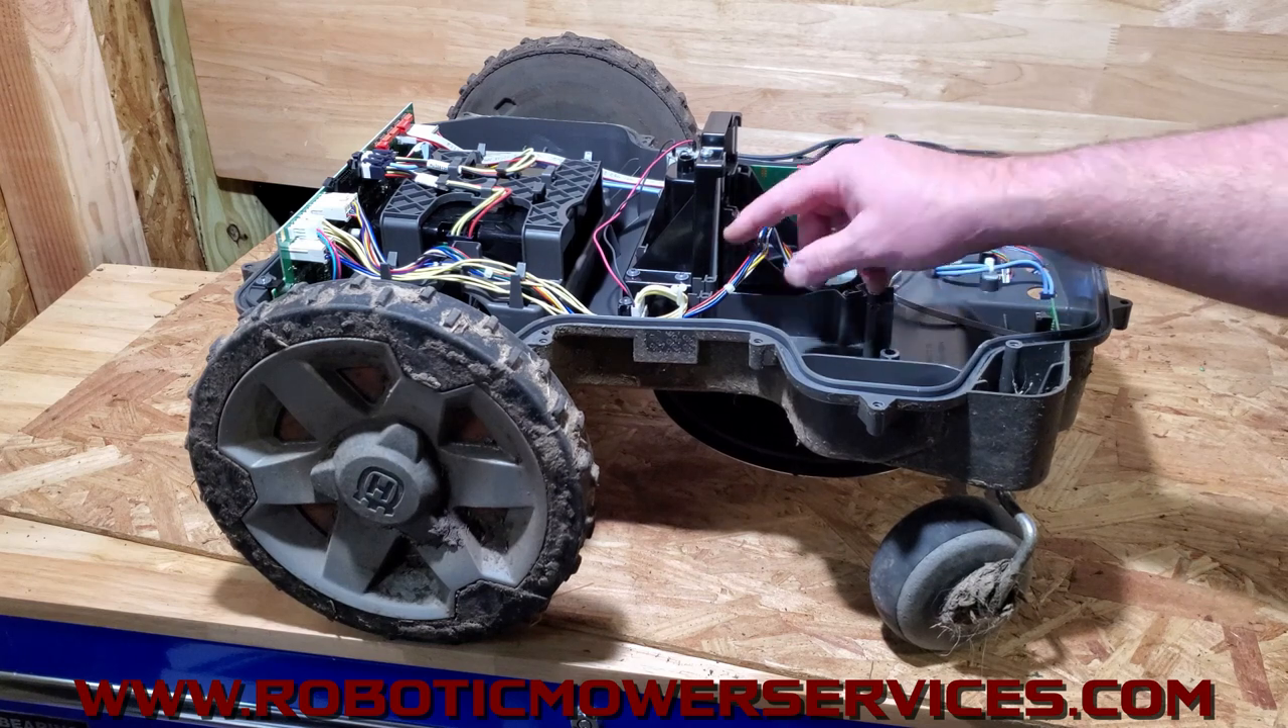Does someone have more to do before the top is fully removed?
No.